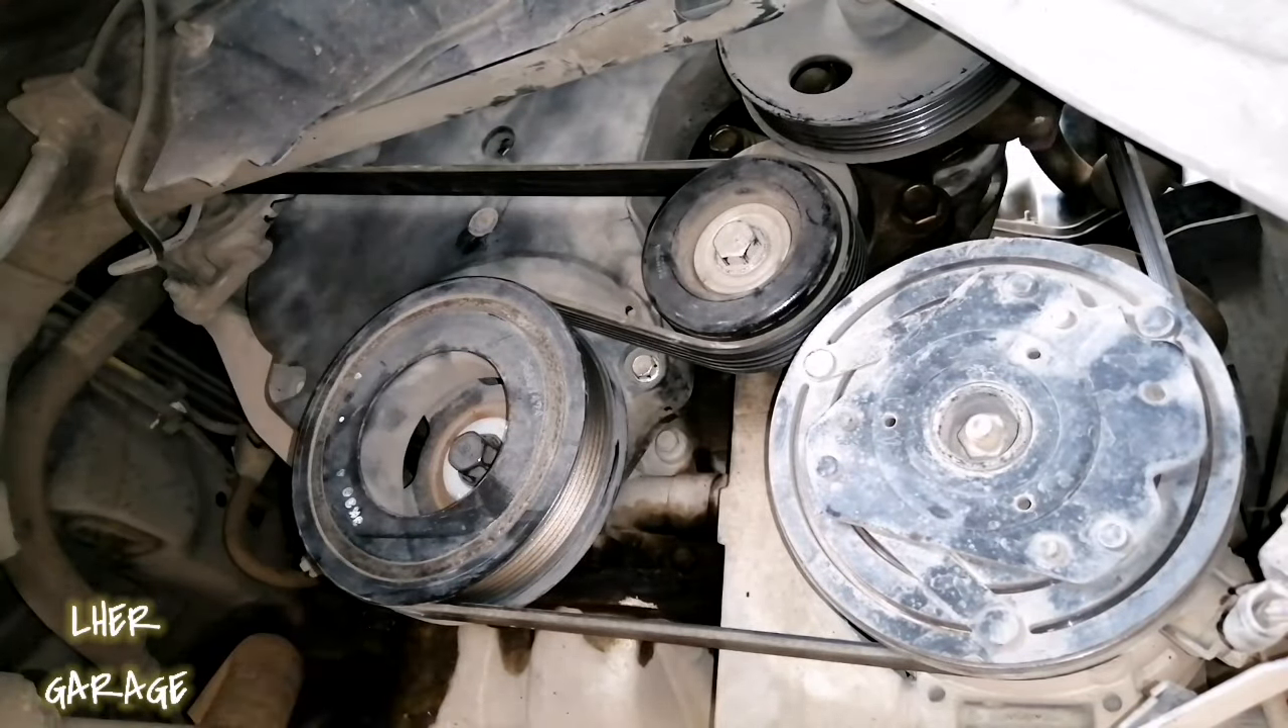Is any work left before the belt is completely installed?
No.